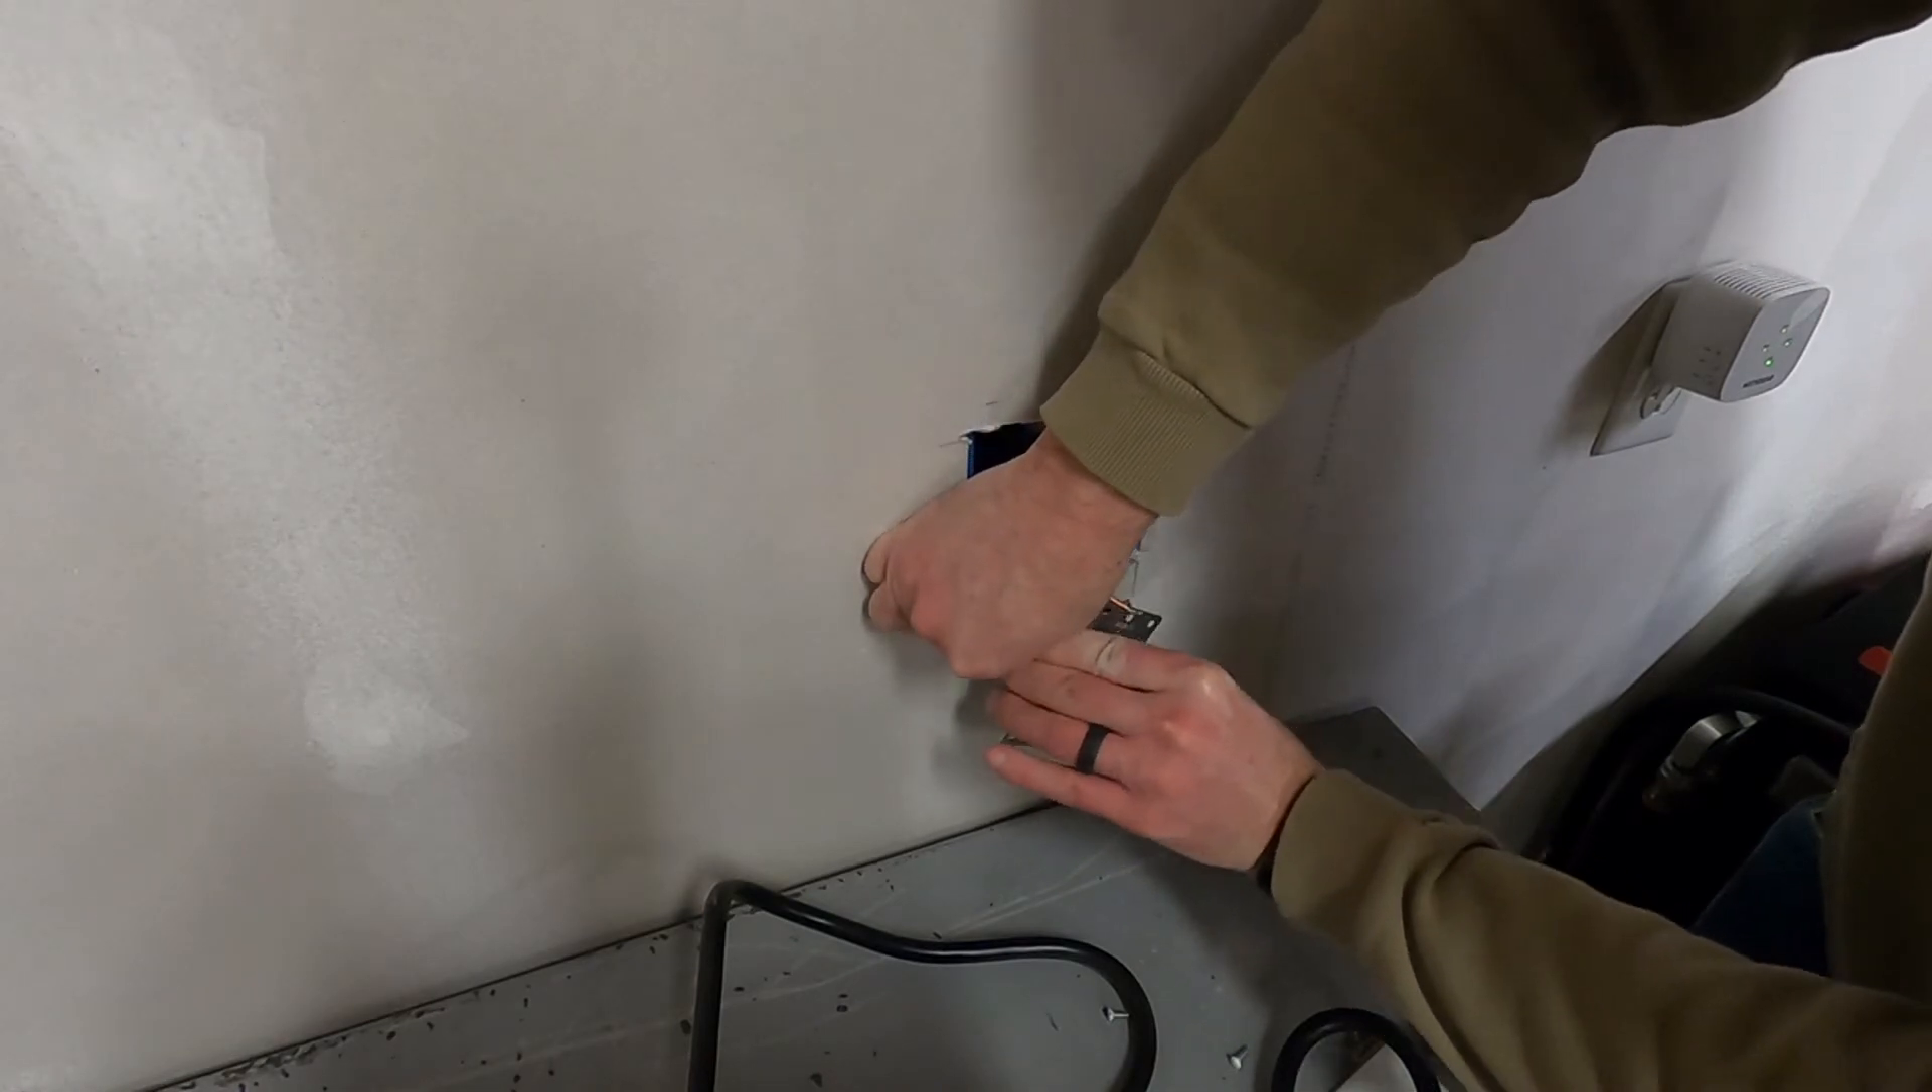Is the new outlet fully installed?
No.